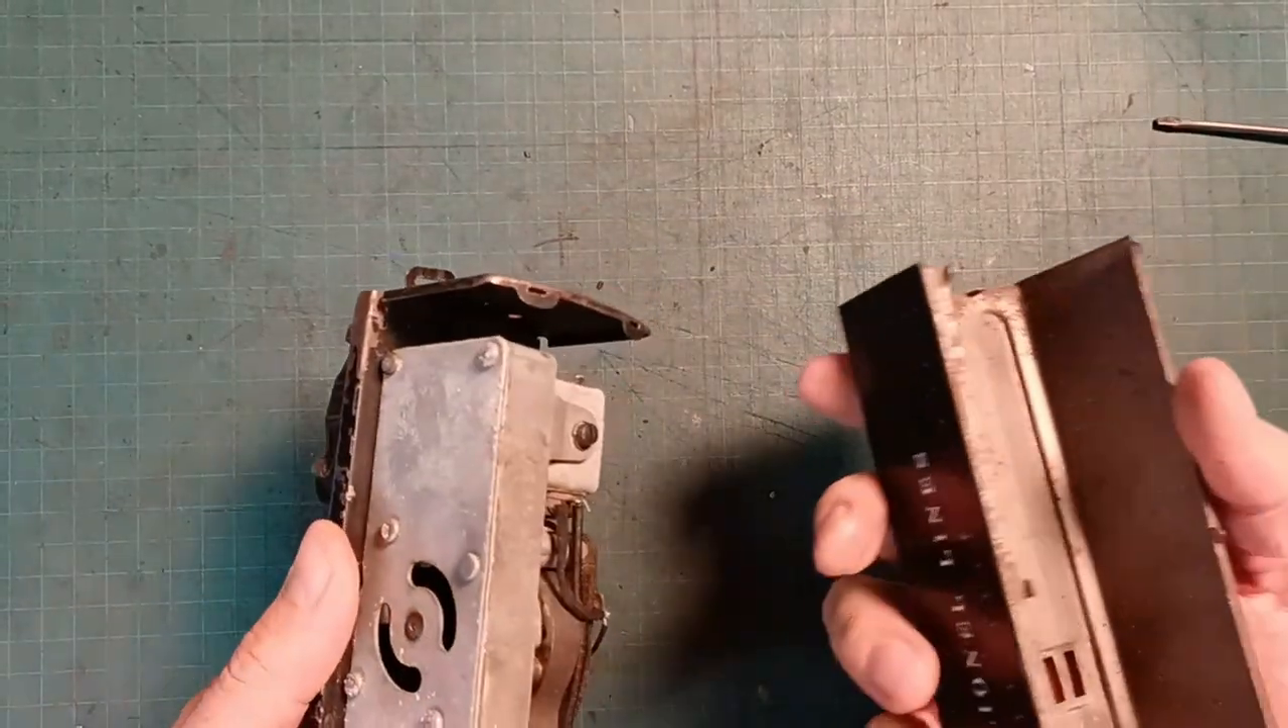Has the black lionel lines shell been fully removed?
Yes.